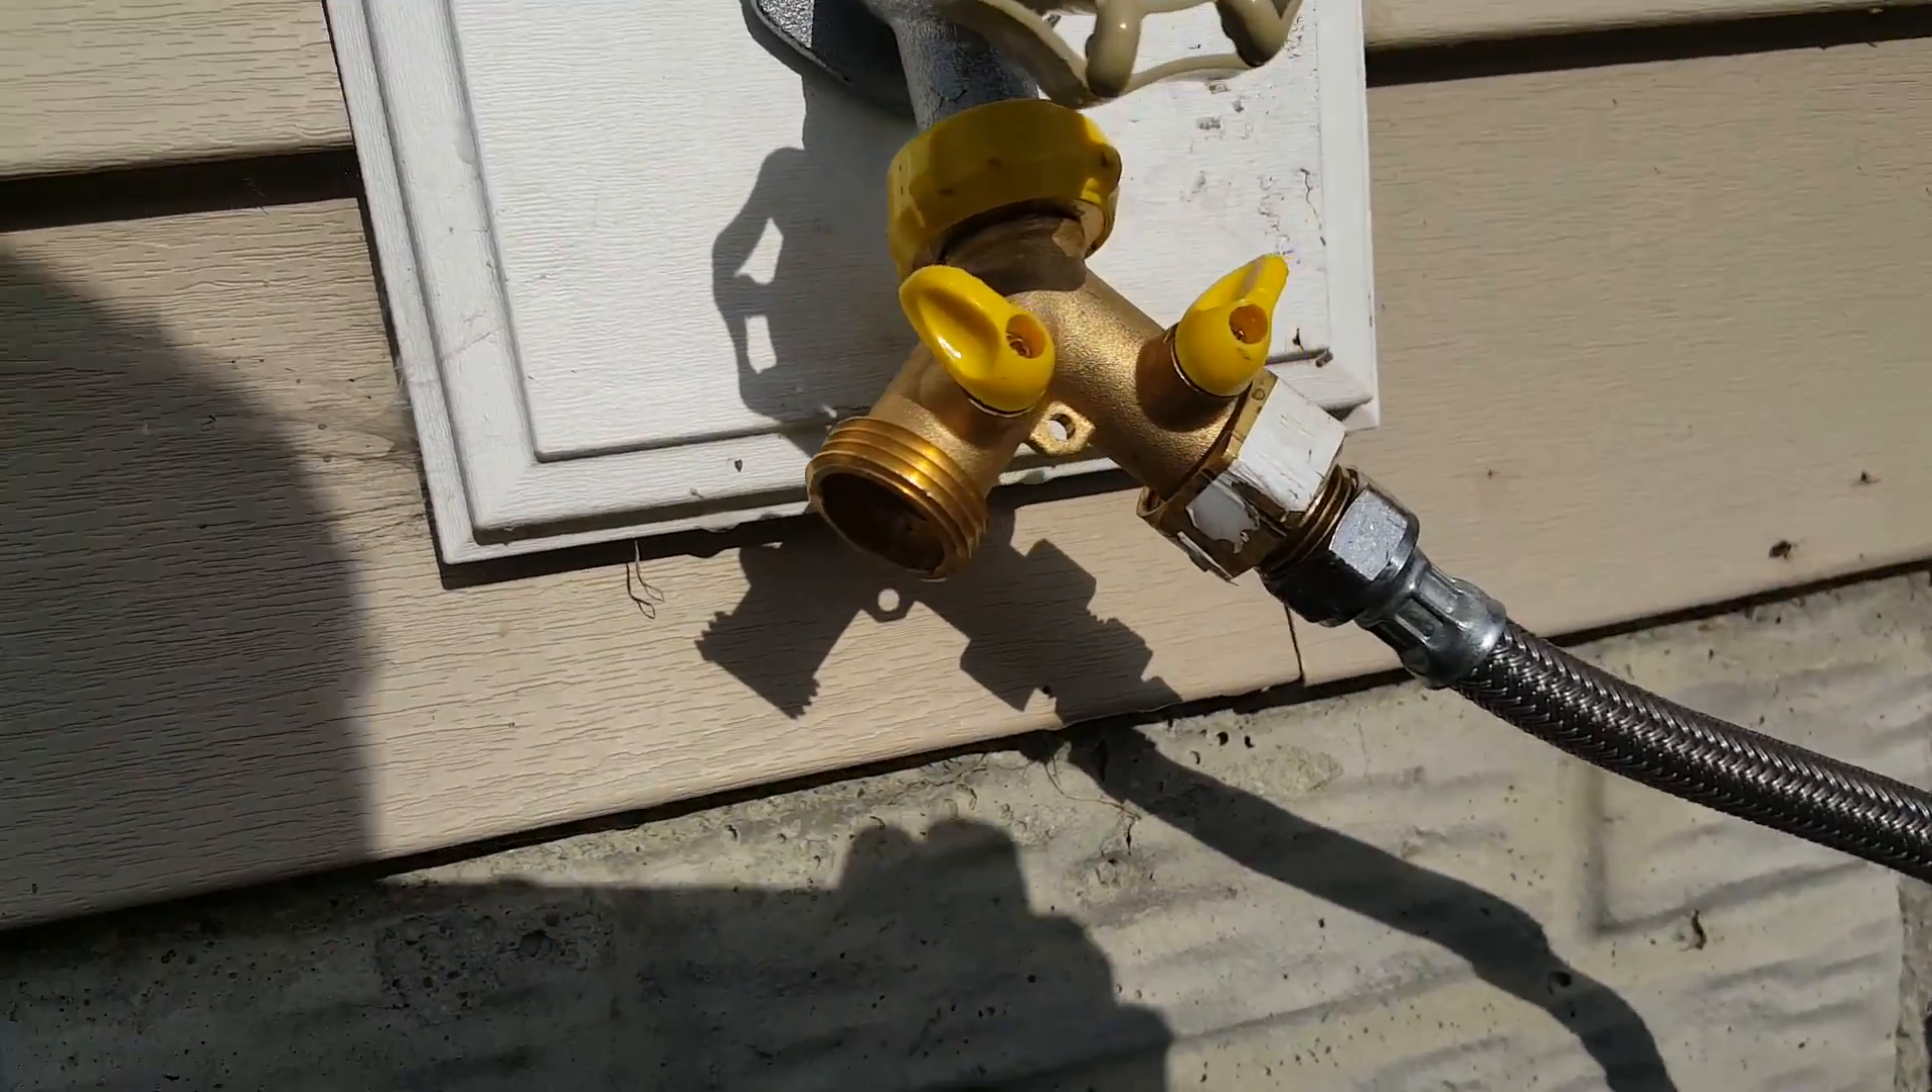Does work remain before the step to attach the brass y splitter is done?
No.